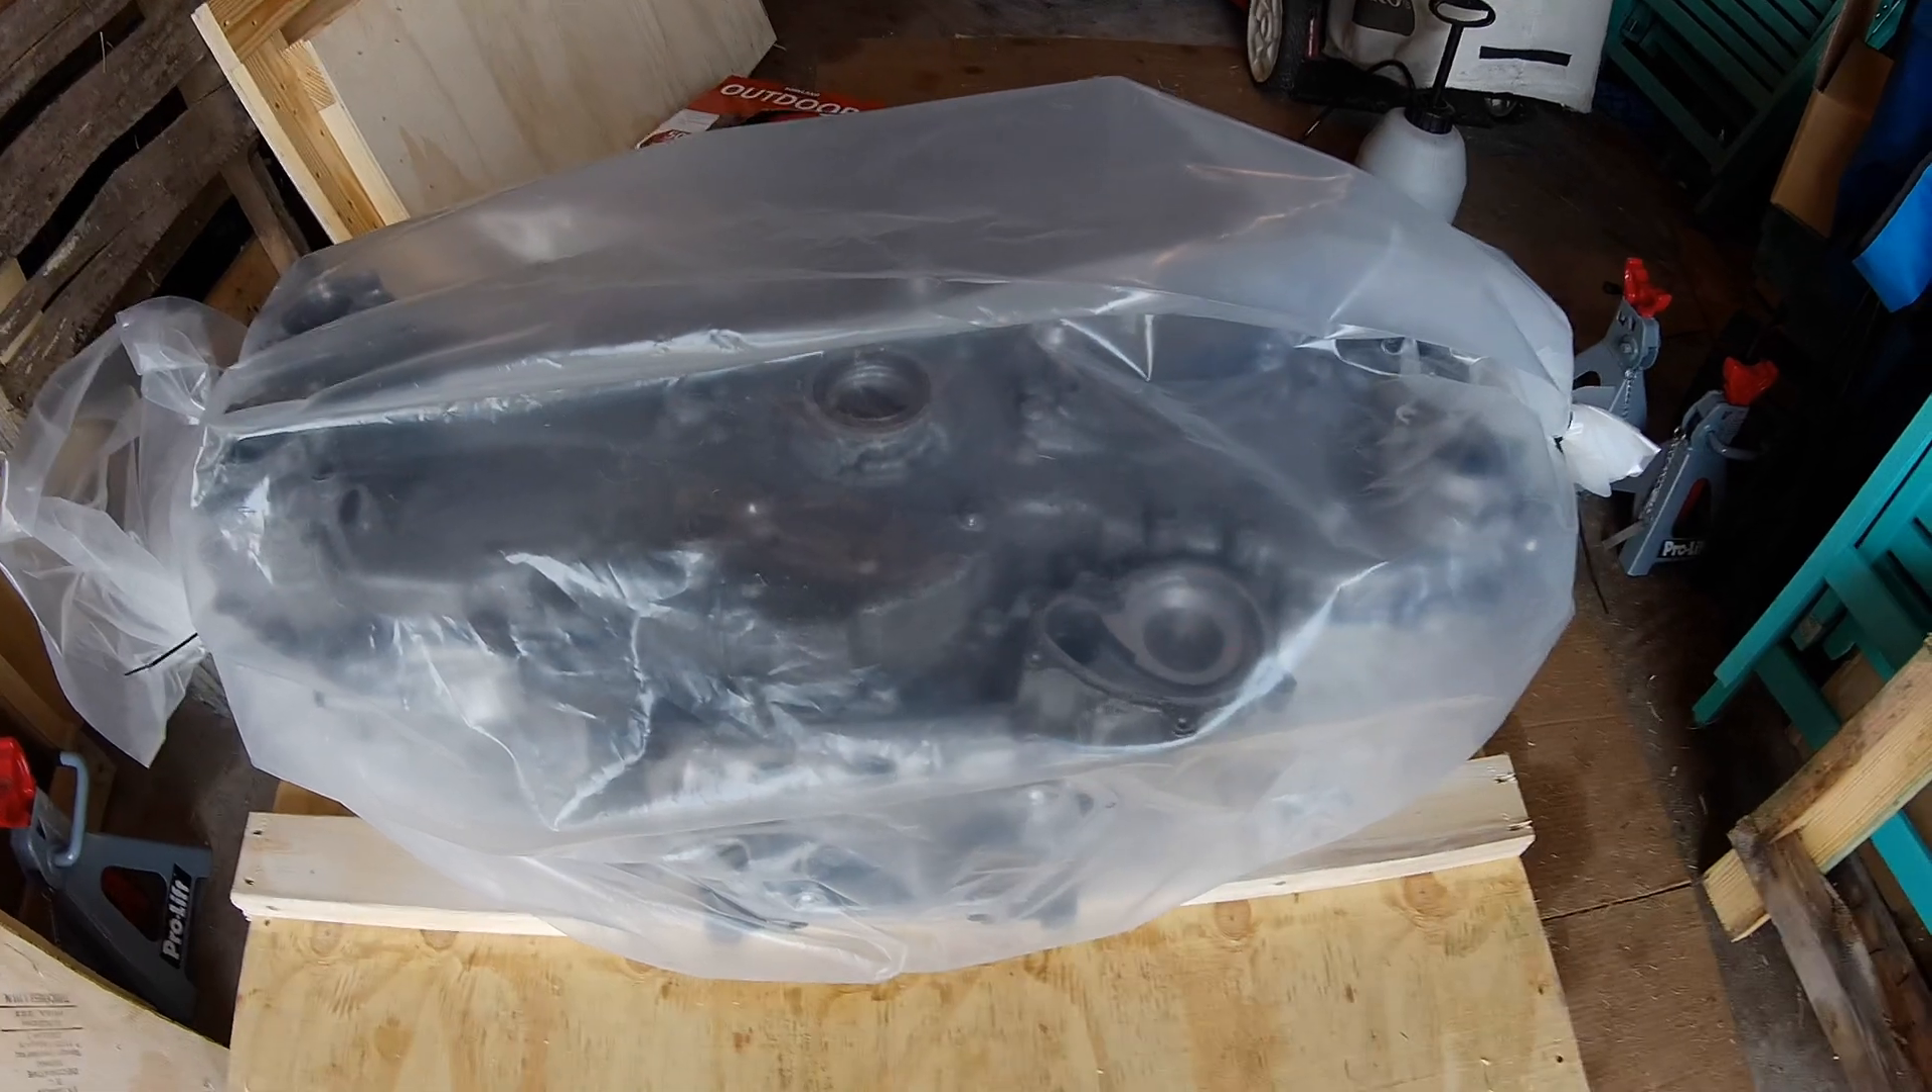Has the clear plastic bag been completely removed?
No.